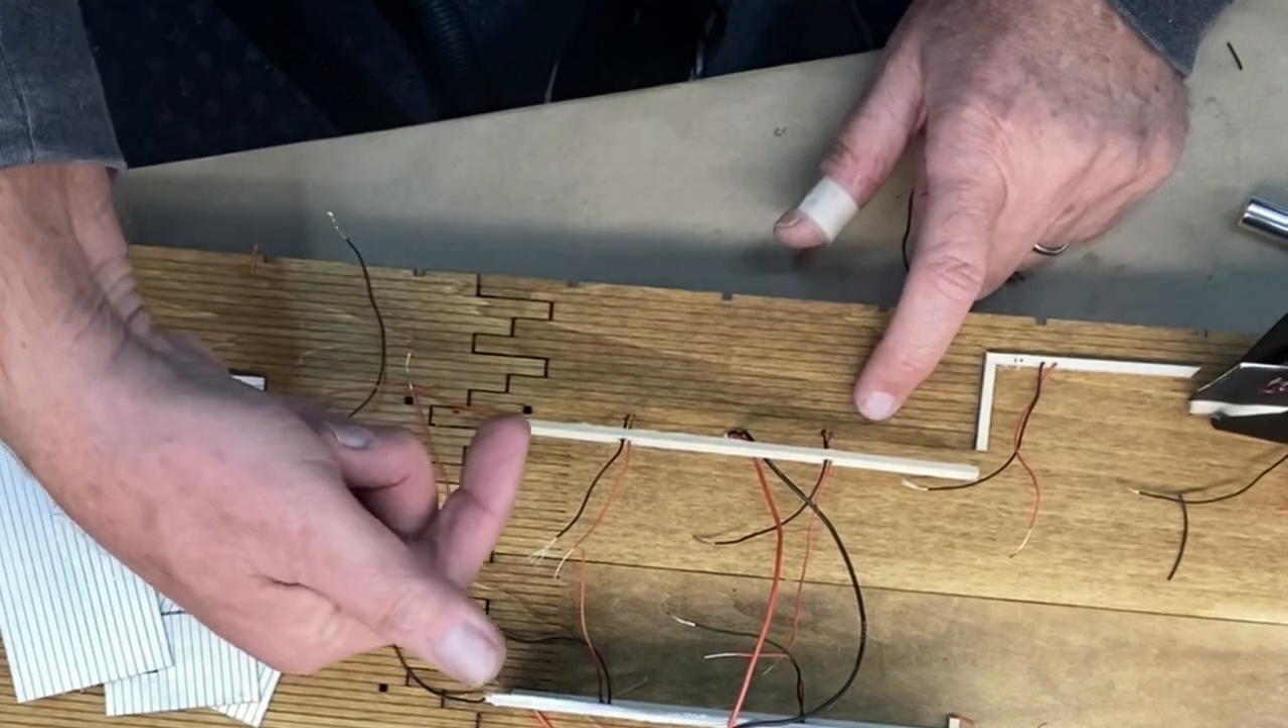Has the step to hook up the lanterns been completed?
No.